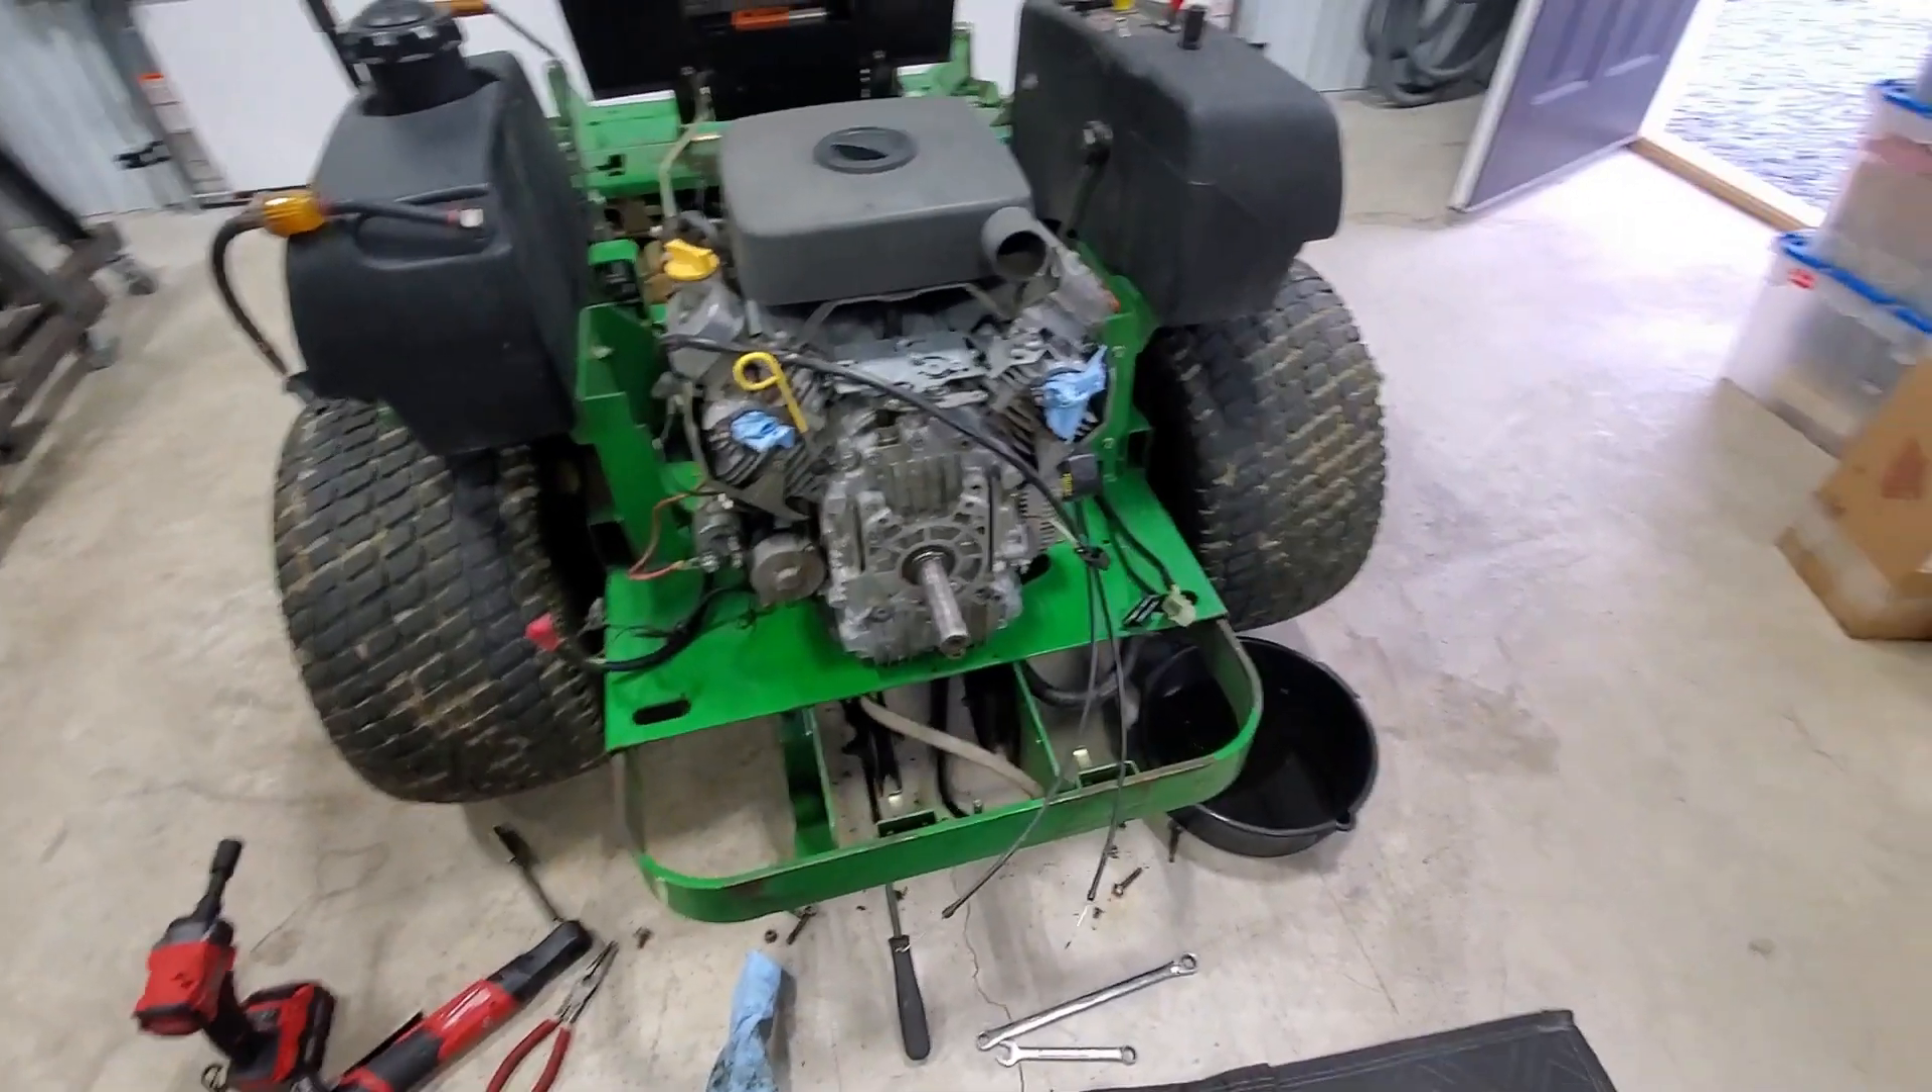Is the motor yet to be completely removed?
Yes.